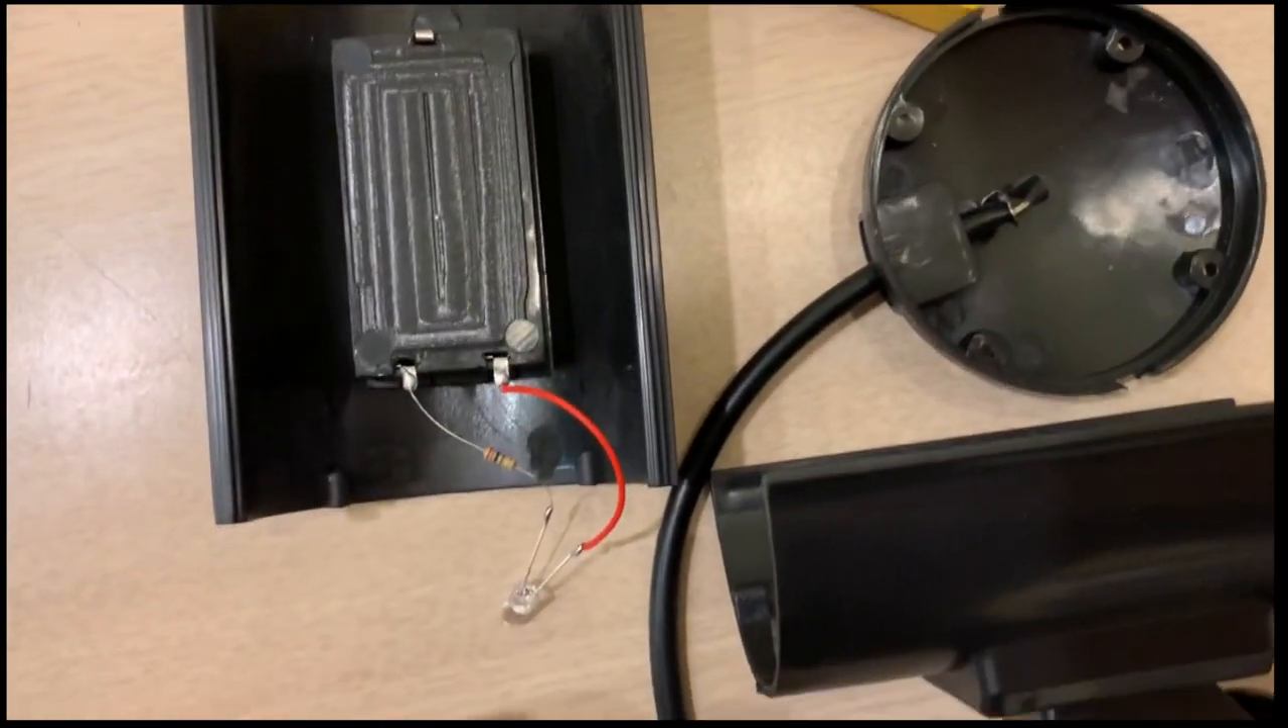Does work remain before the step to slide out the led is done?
No.